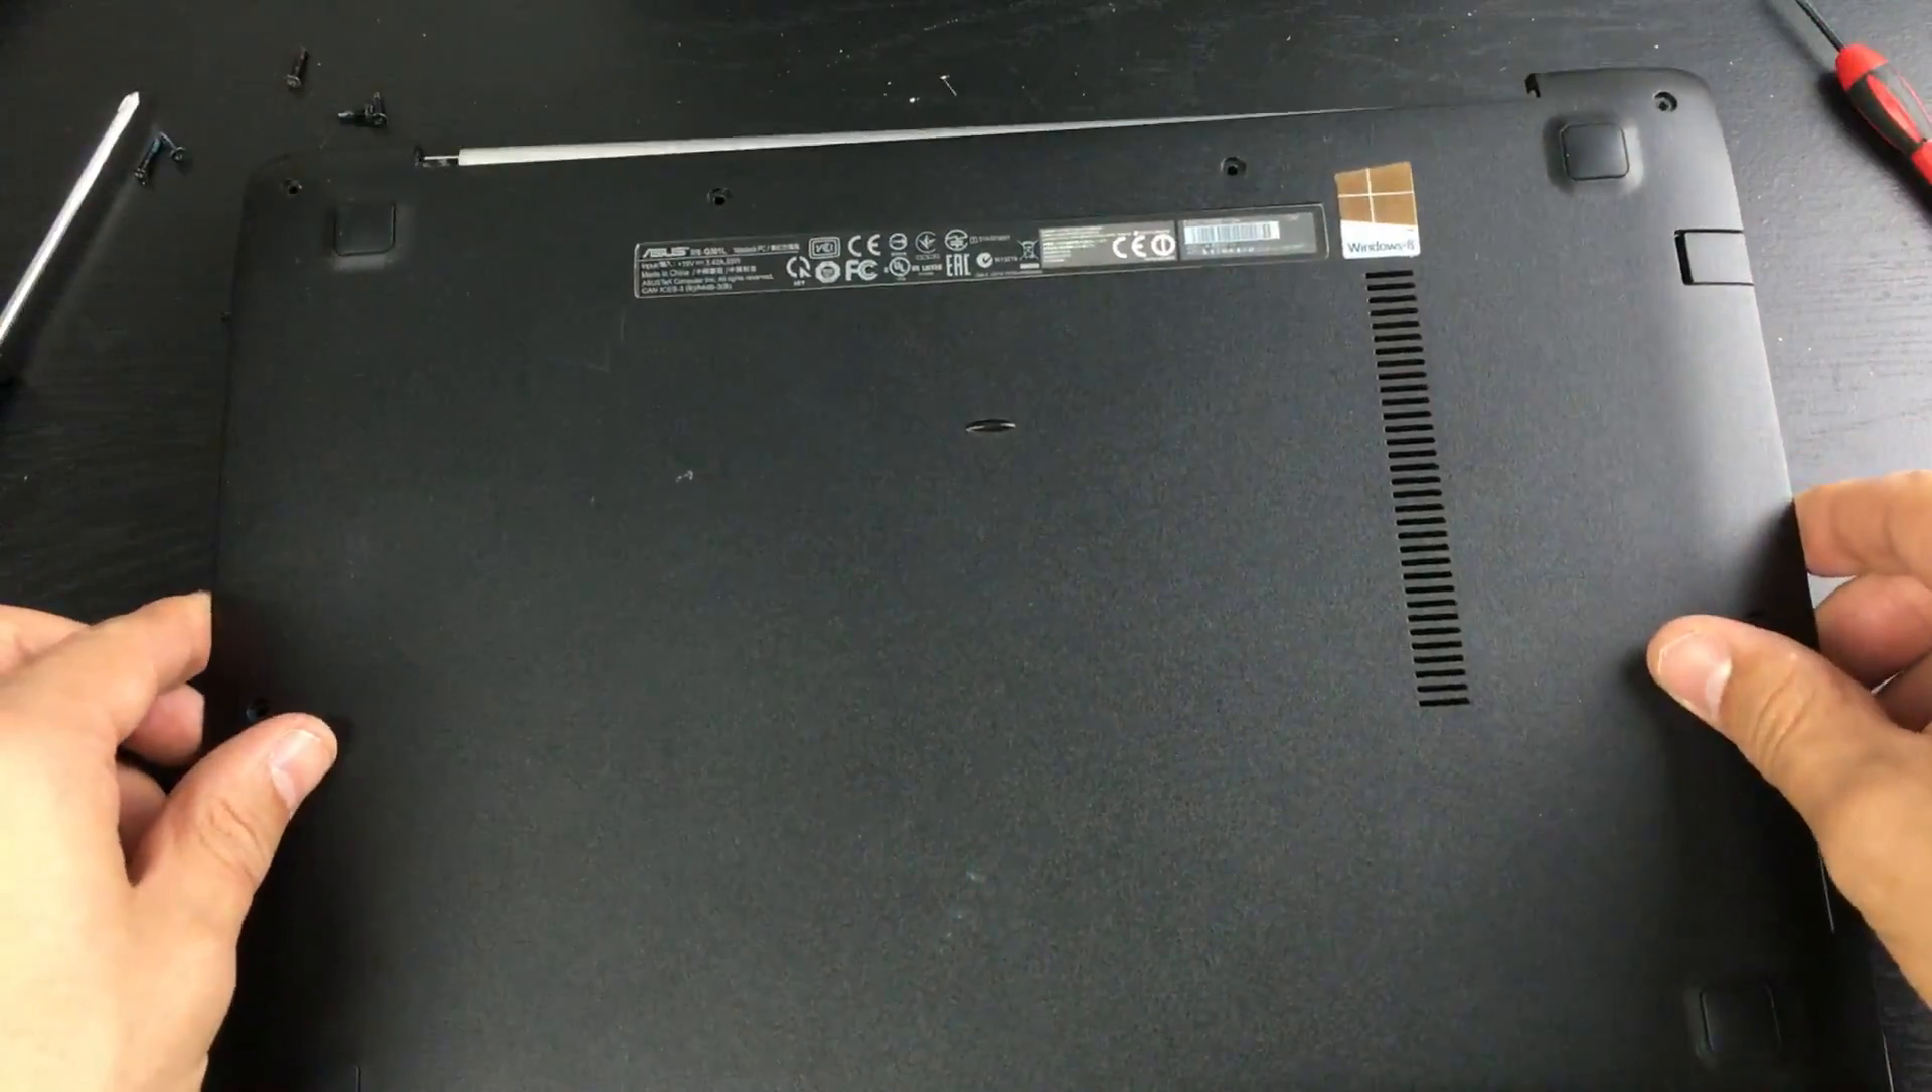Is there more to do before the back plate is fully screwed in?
Yes.